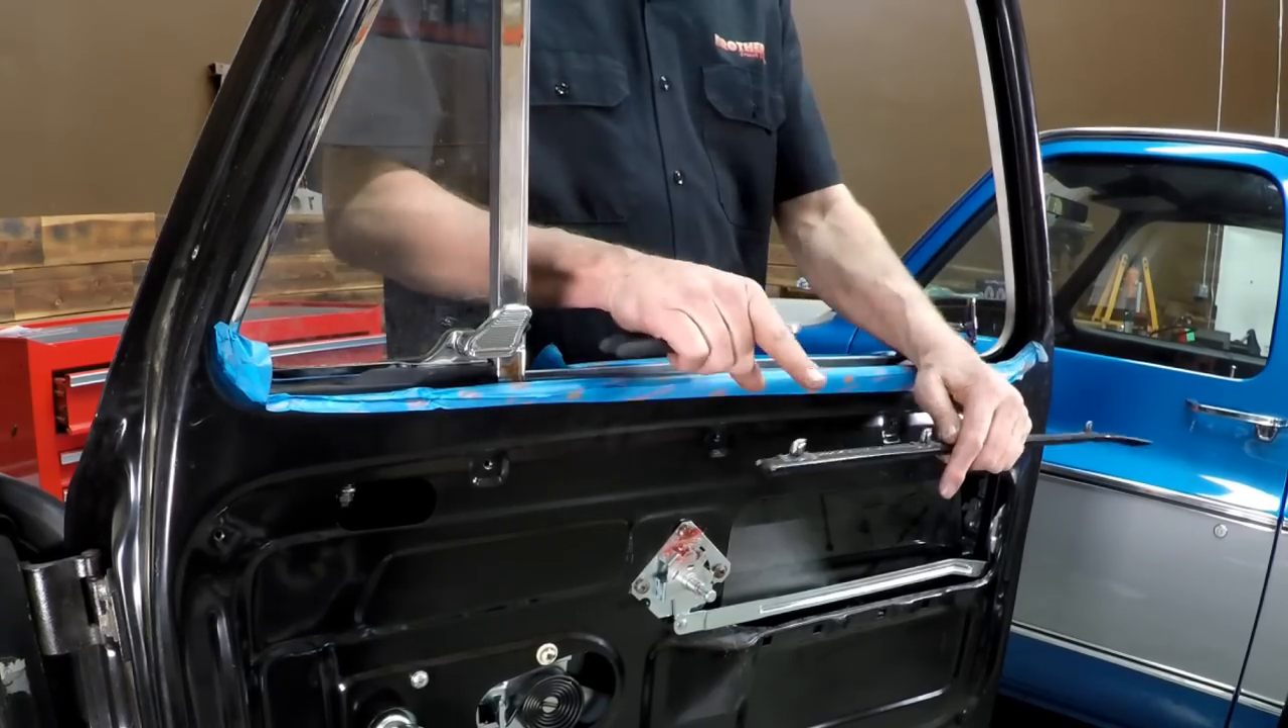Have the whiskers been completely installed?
No.